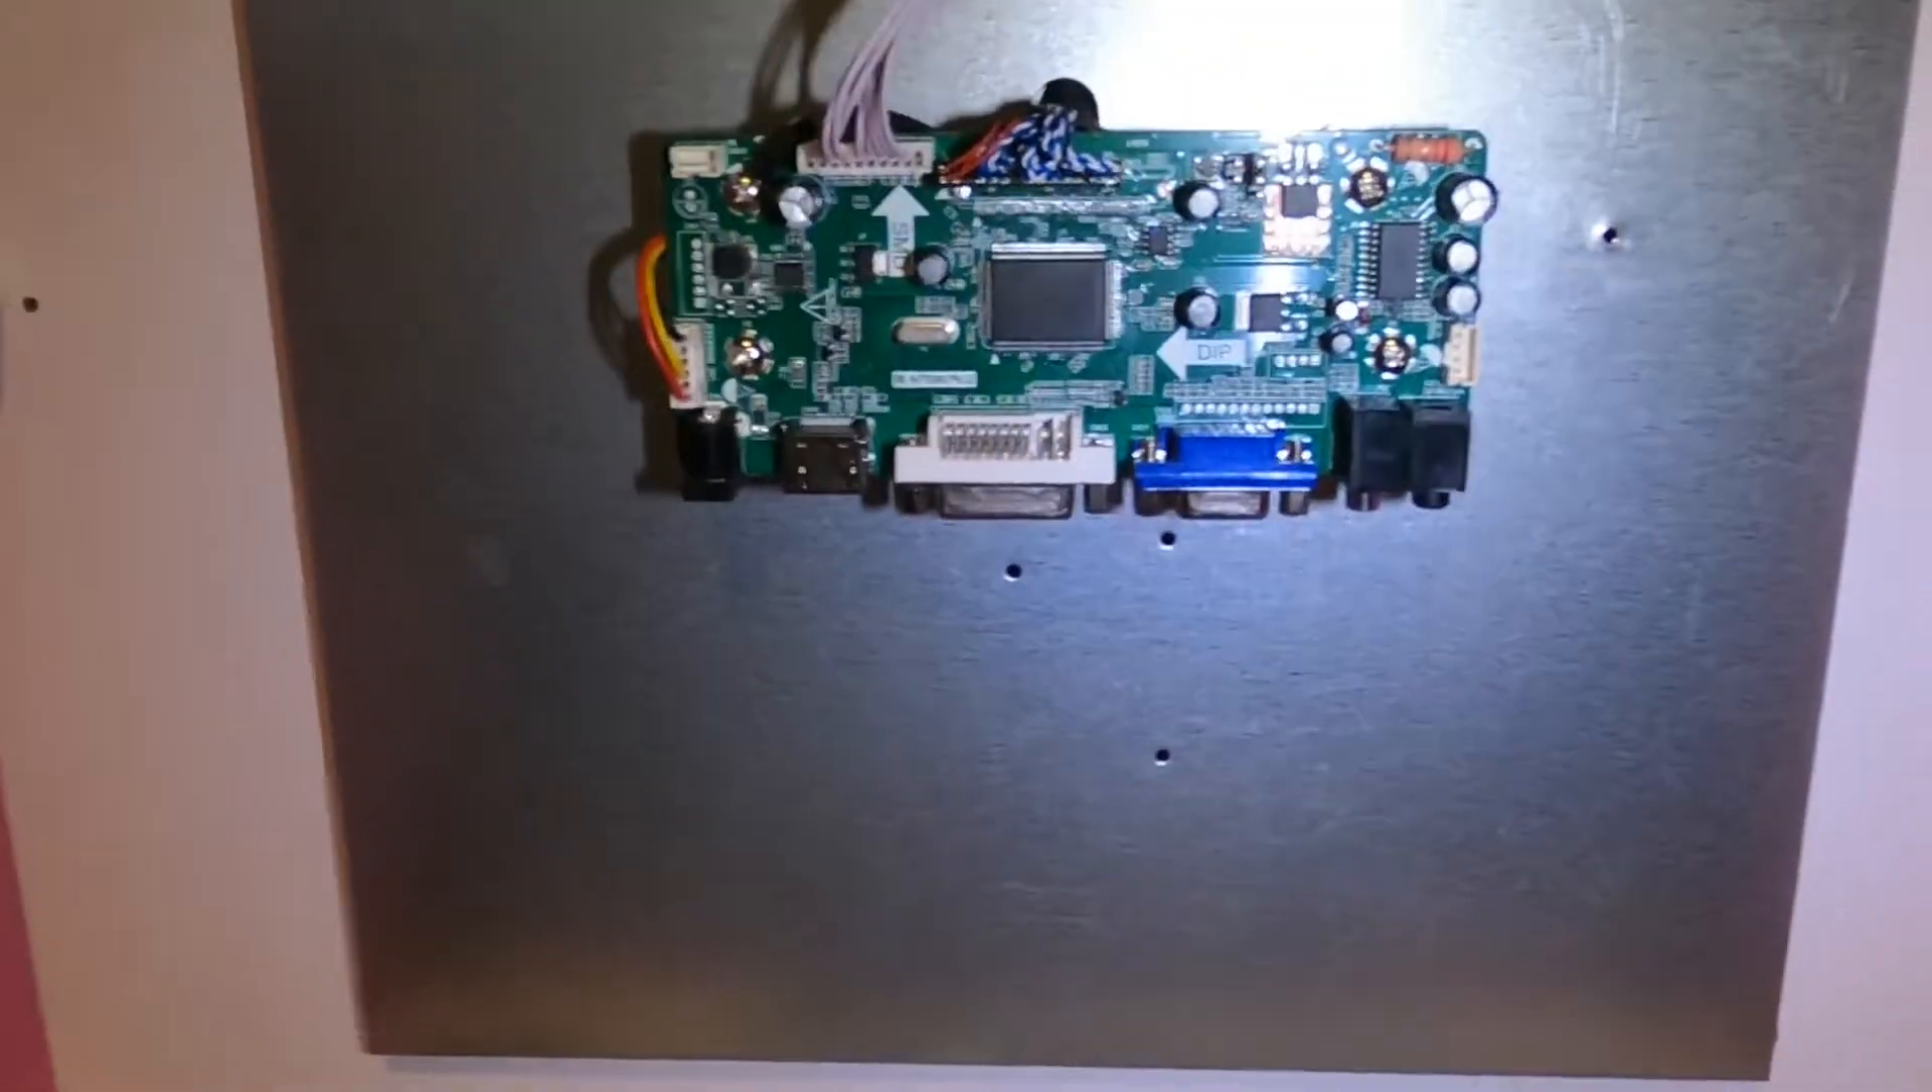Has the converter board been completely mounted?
Yes.